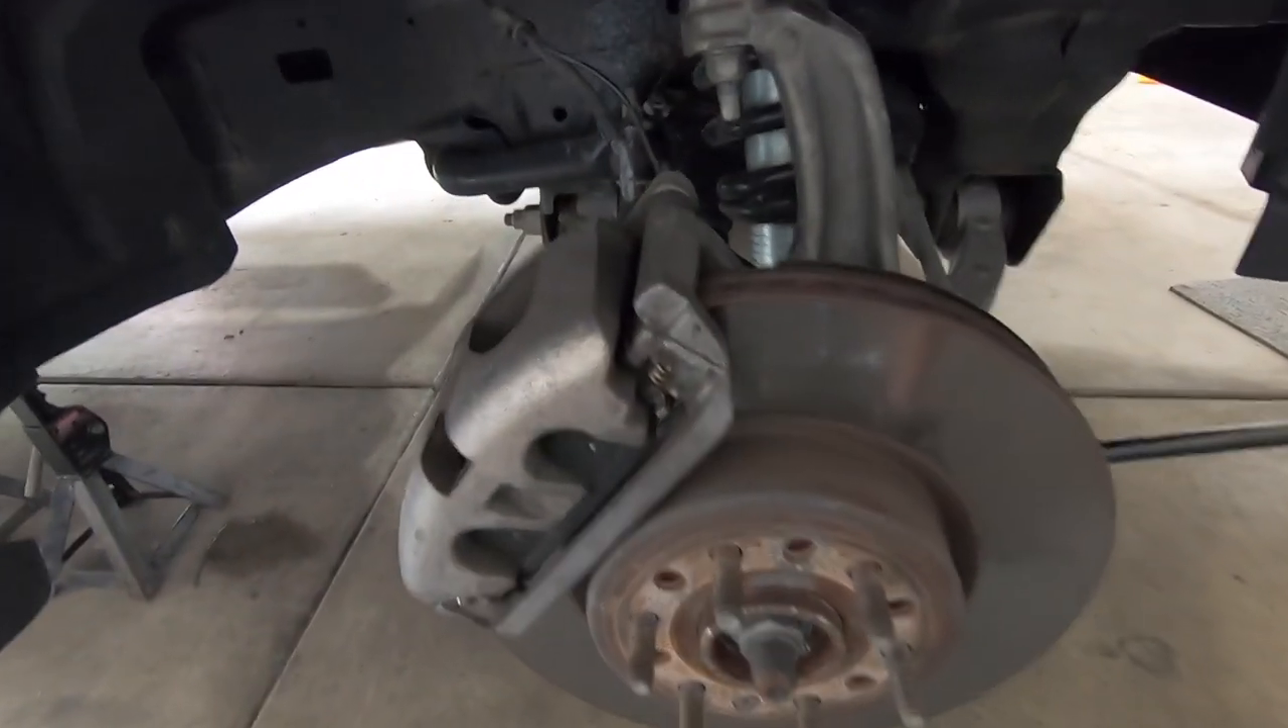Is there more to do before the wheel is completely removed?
No.